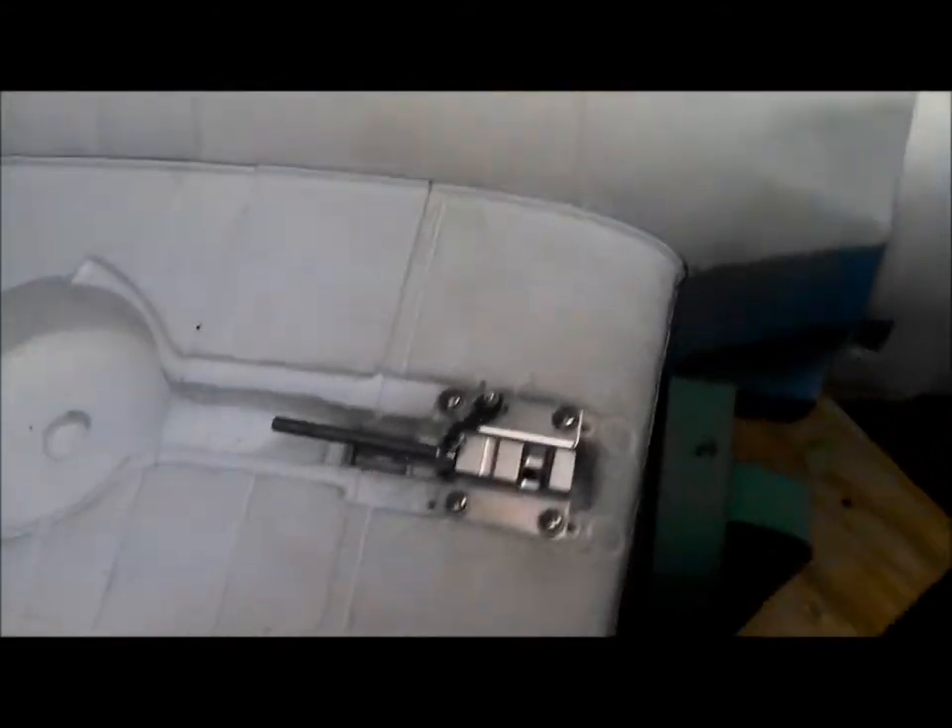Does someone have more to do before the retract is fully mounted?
No.